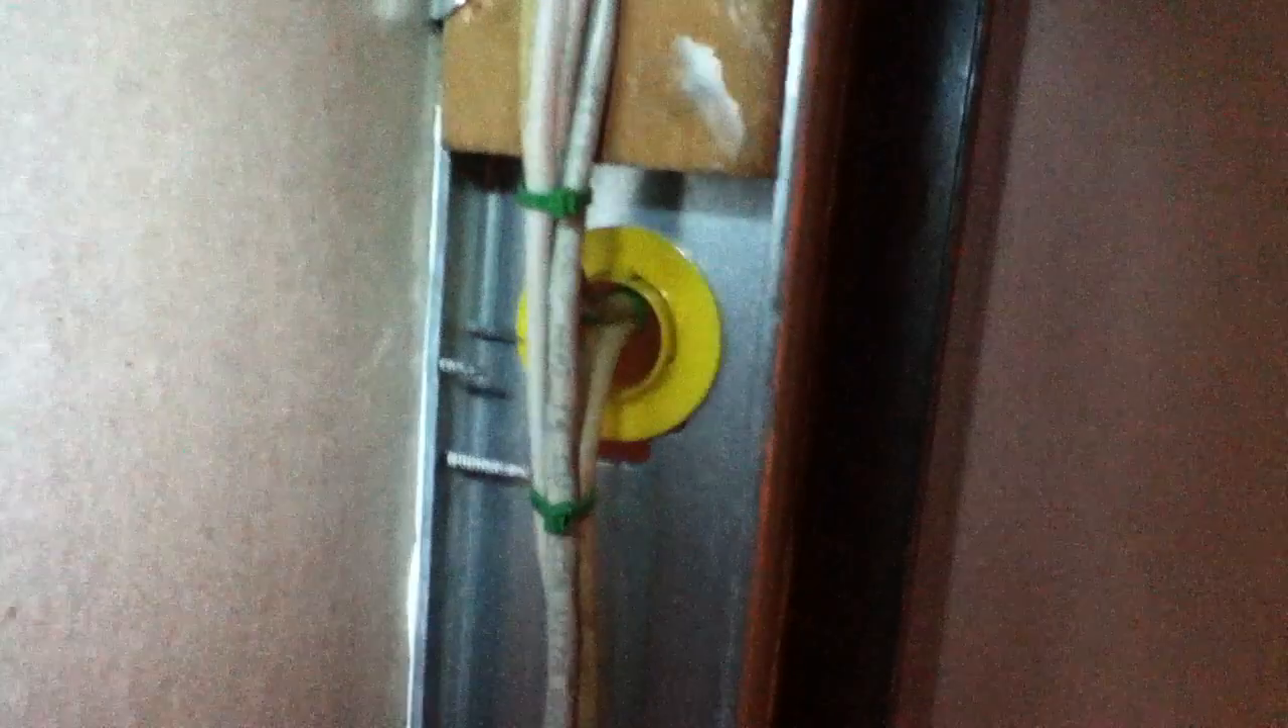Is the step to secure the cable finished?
Yes.